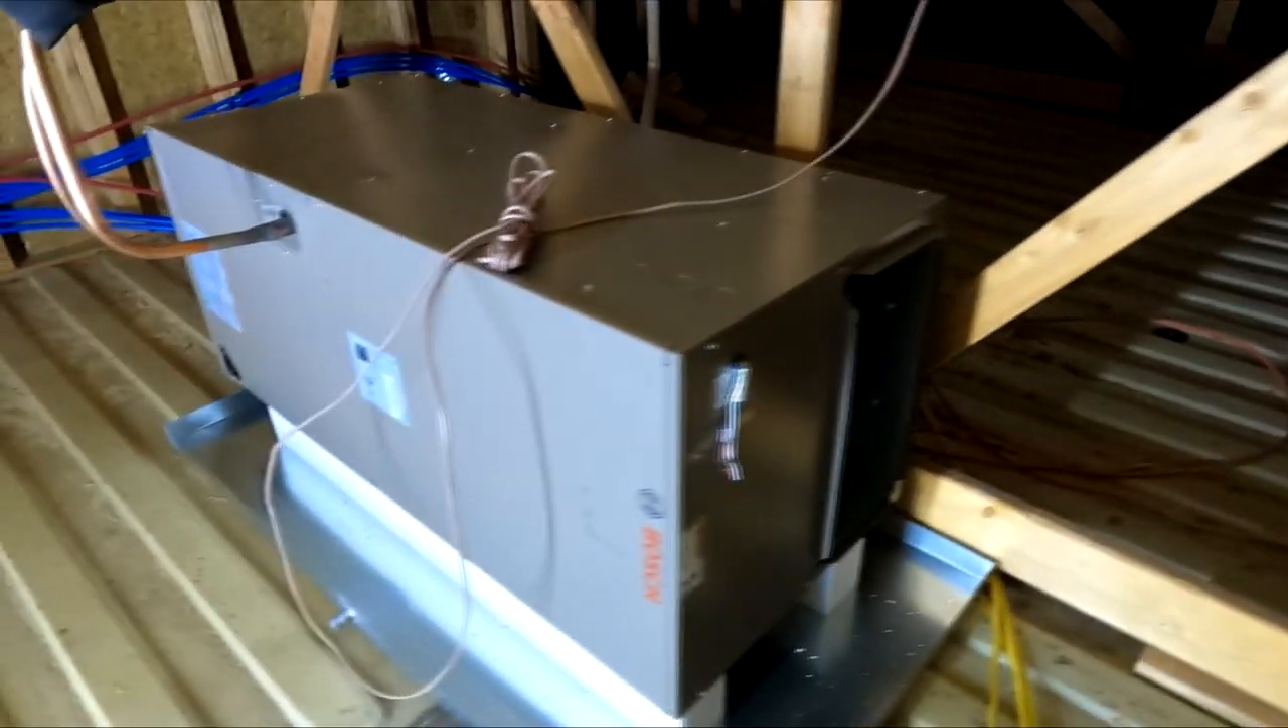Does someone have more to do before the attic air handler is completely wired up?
Yes.